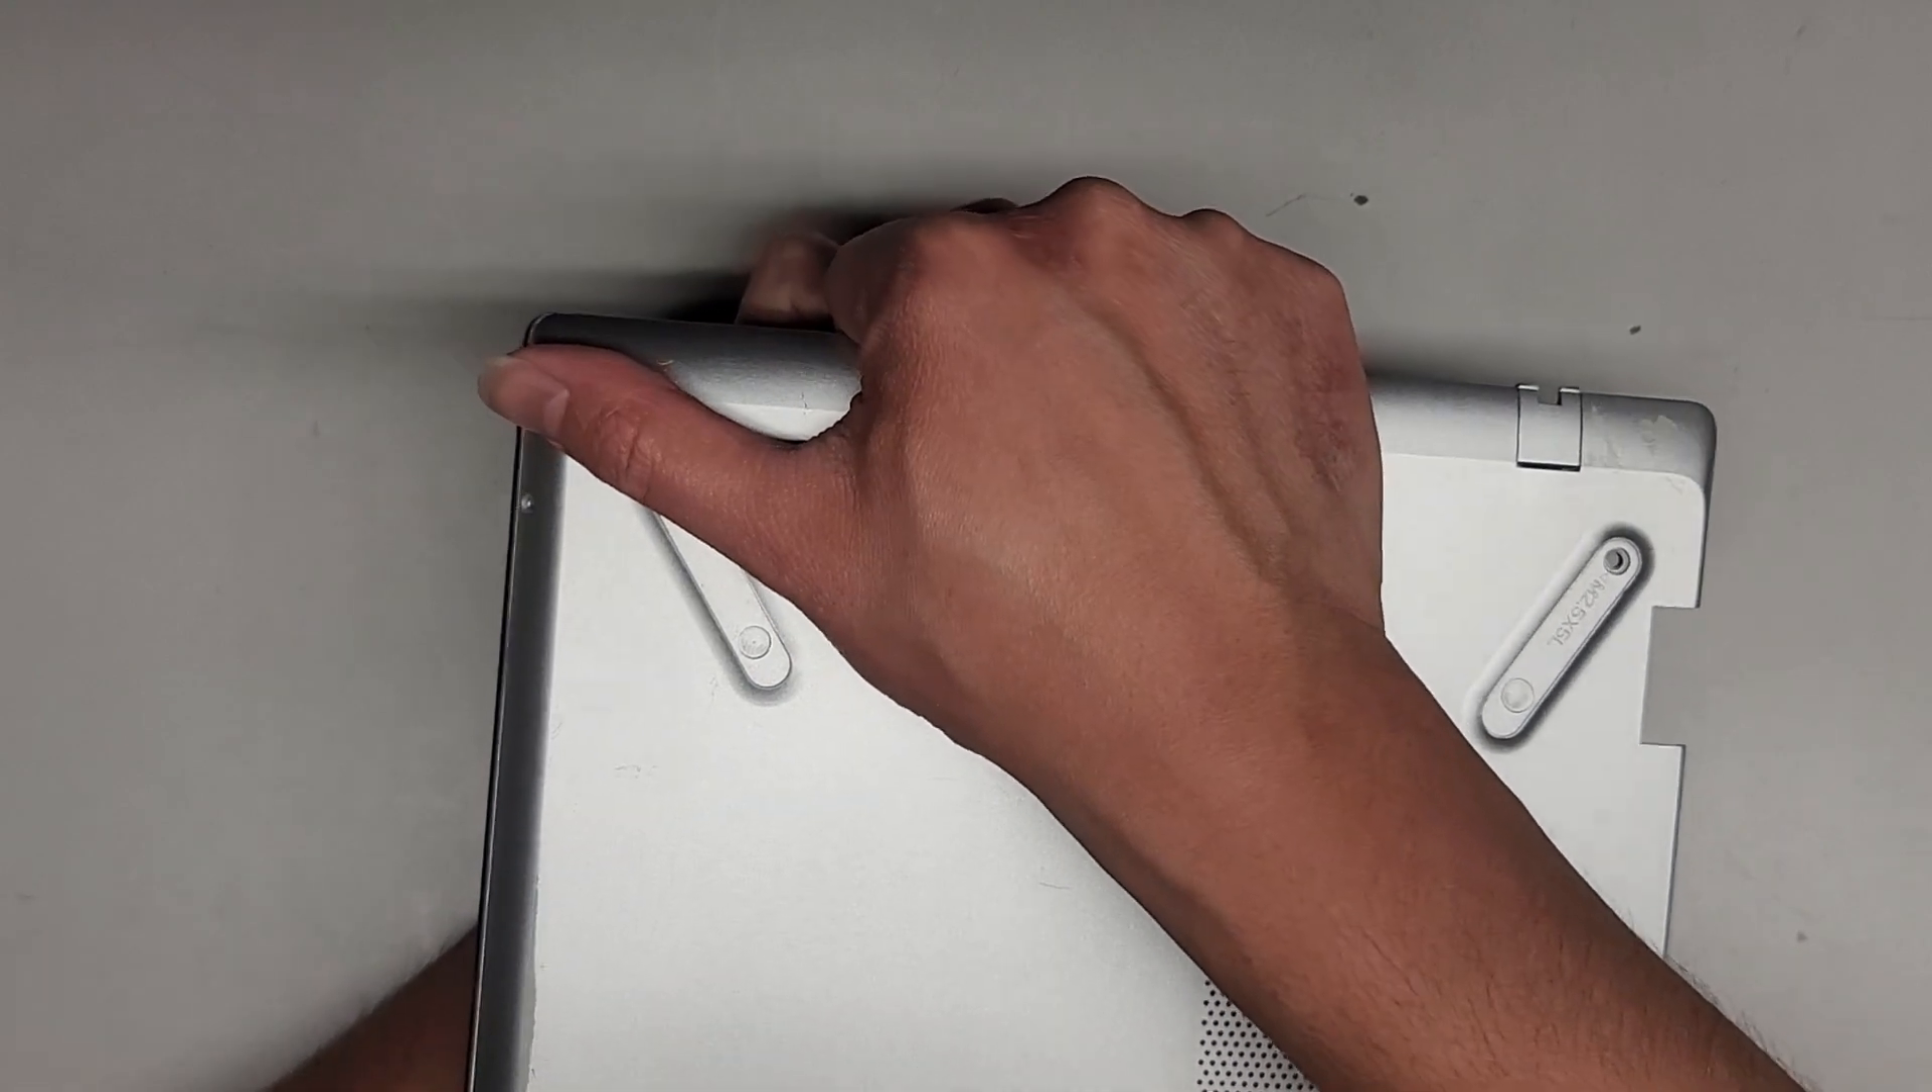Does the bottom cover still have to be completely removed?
Yes.